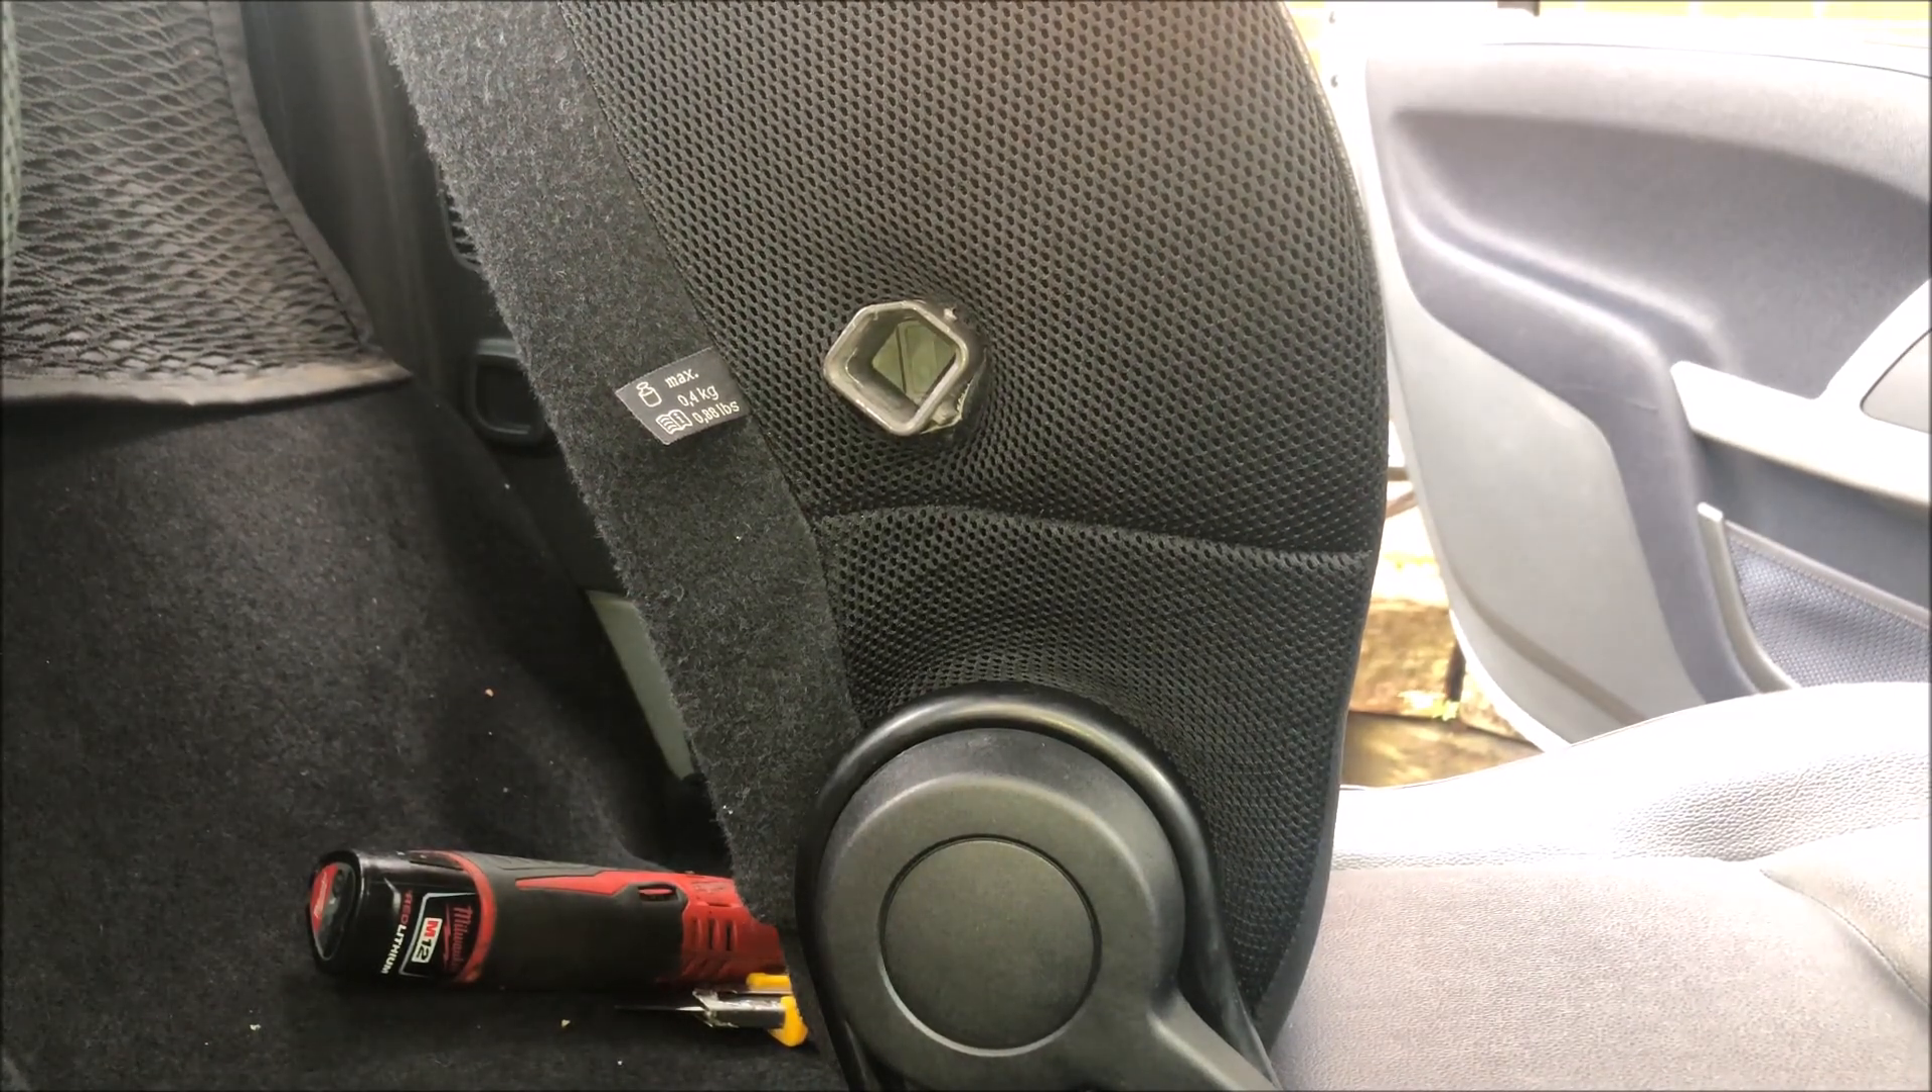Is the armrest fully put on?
No.